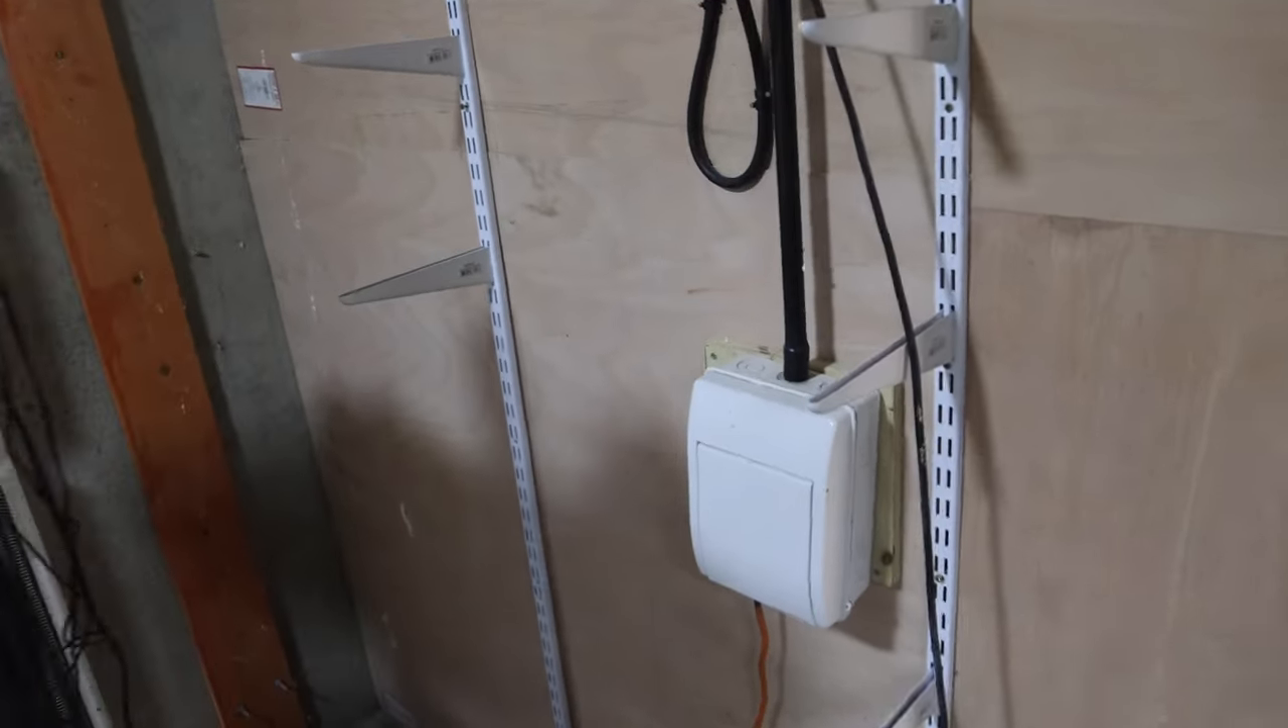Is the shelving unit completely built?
No.